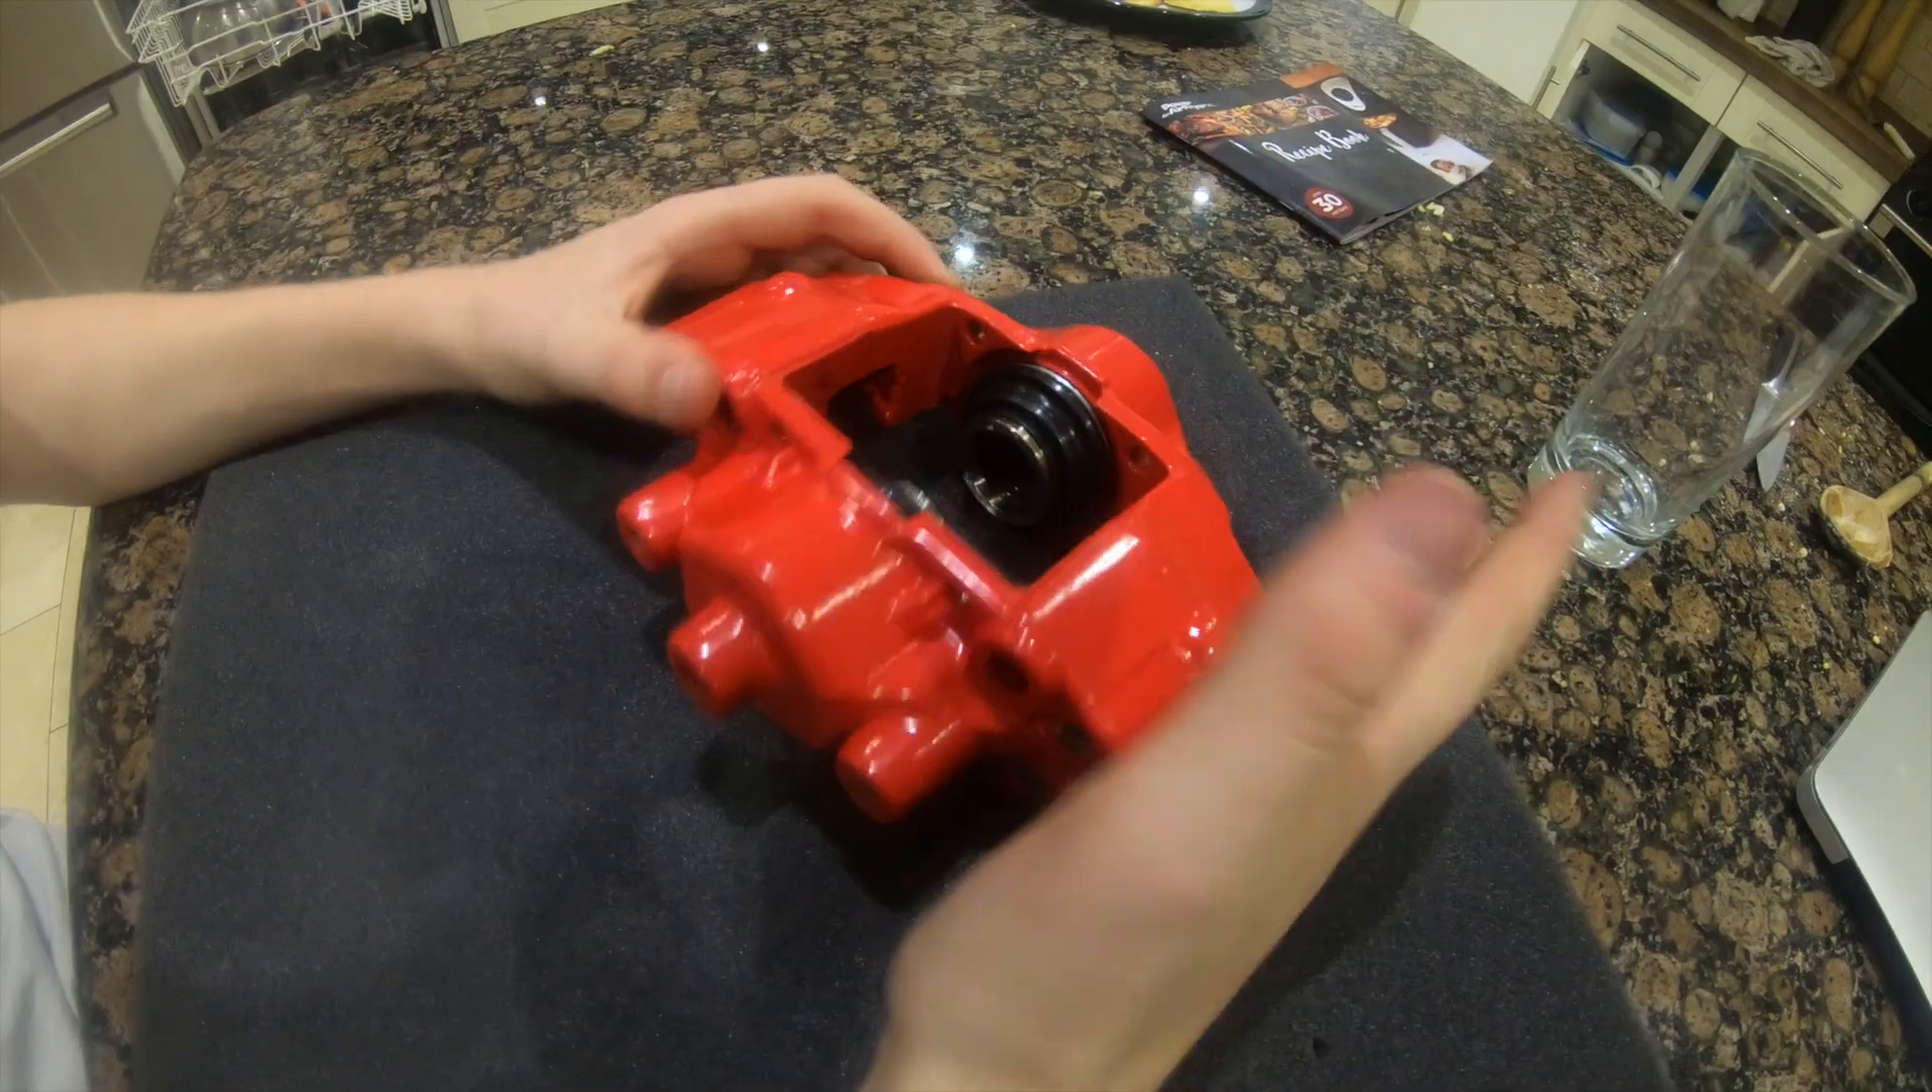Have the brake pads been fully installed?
No.